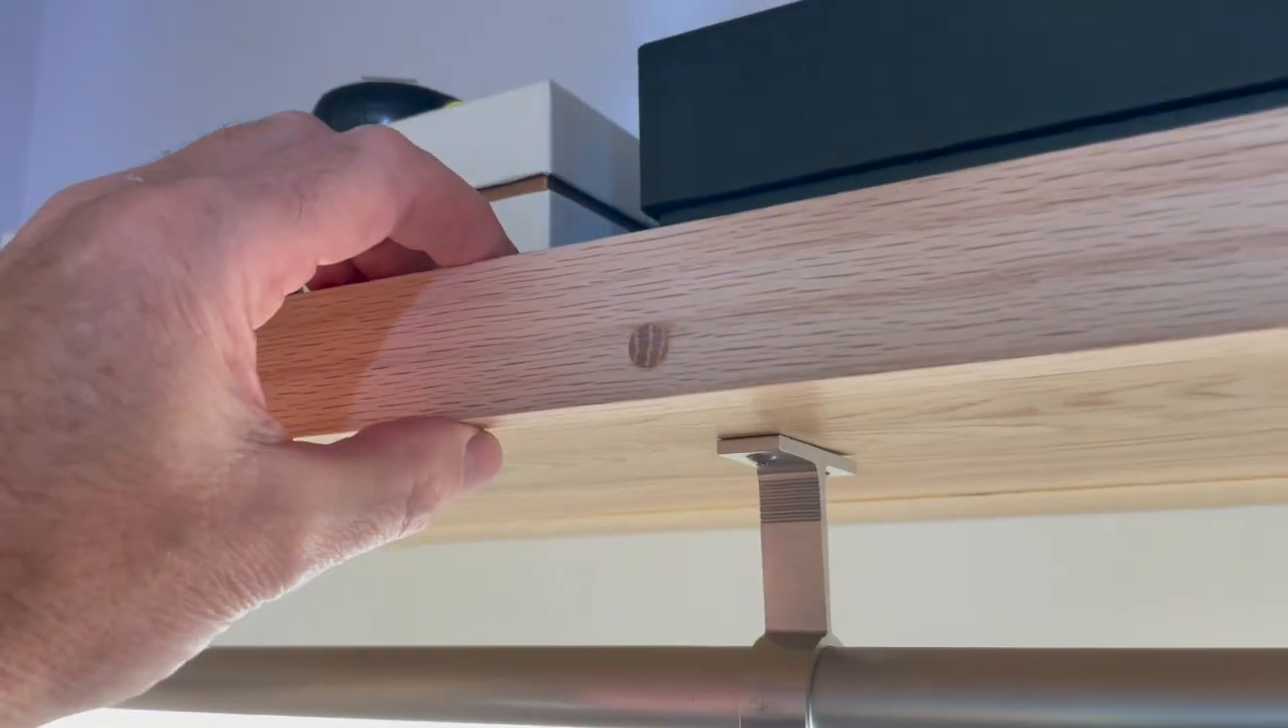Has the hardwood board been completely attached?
Yes.